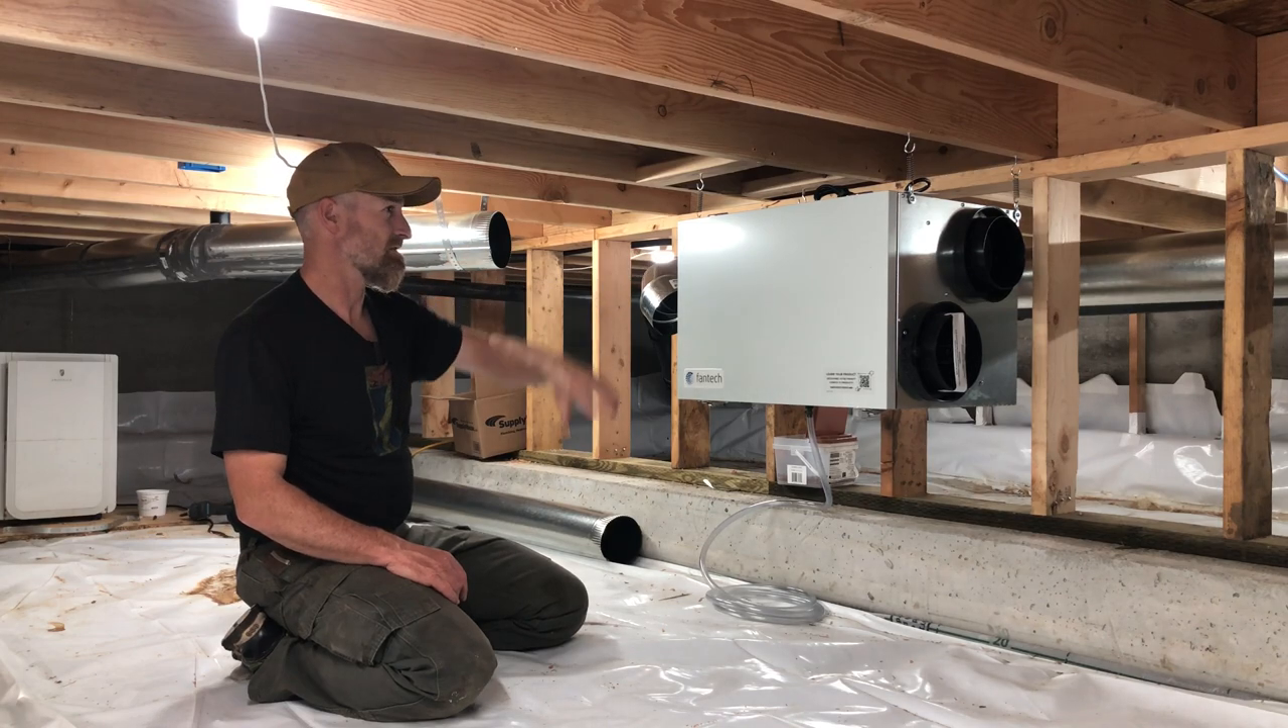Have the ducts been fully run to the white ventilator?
No.